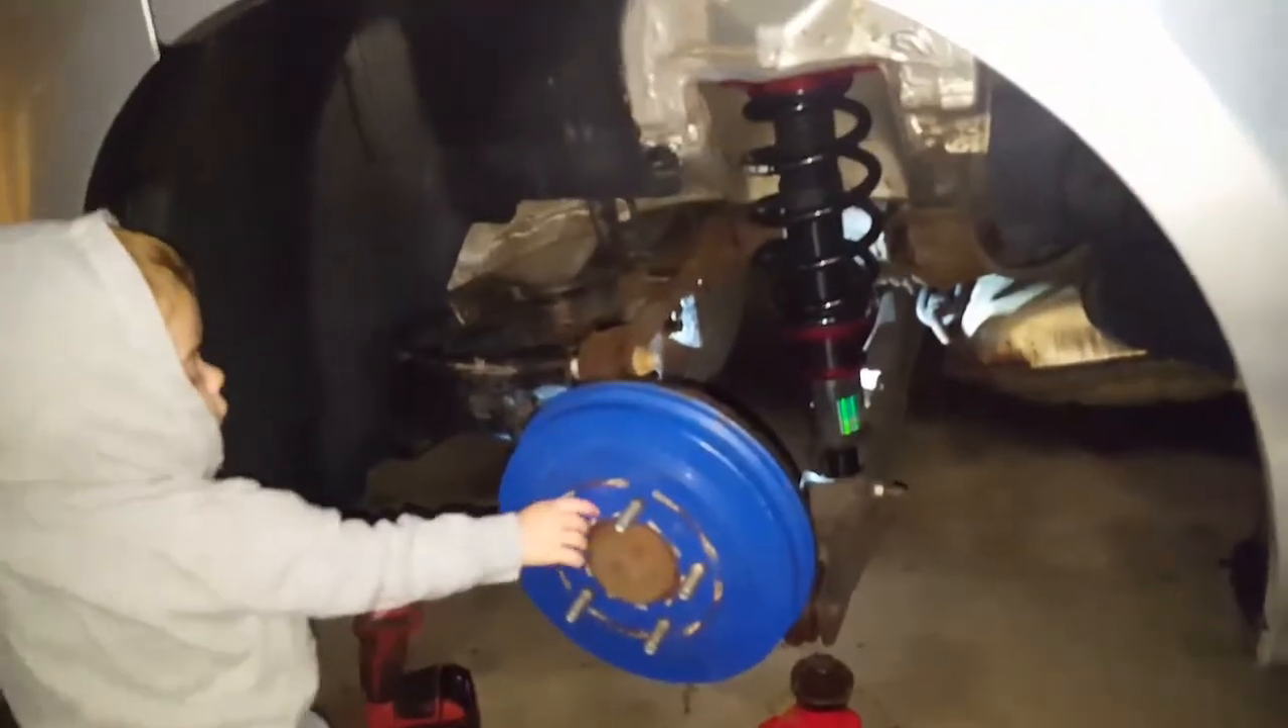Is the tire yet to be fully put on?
Yes.